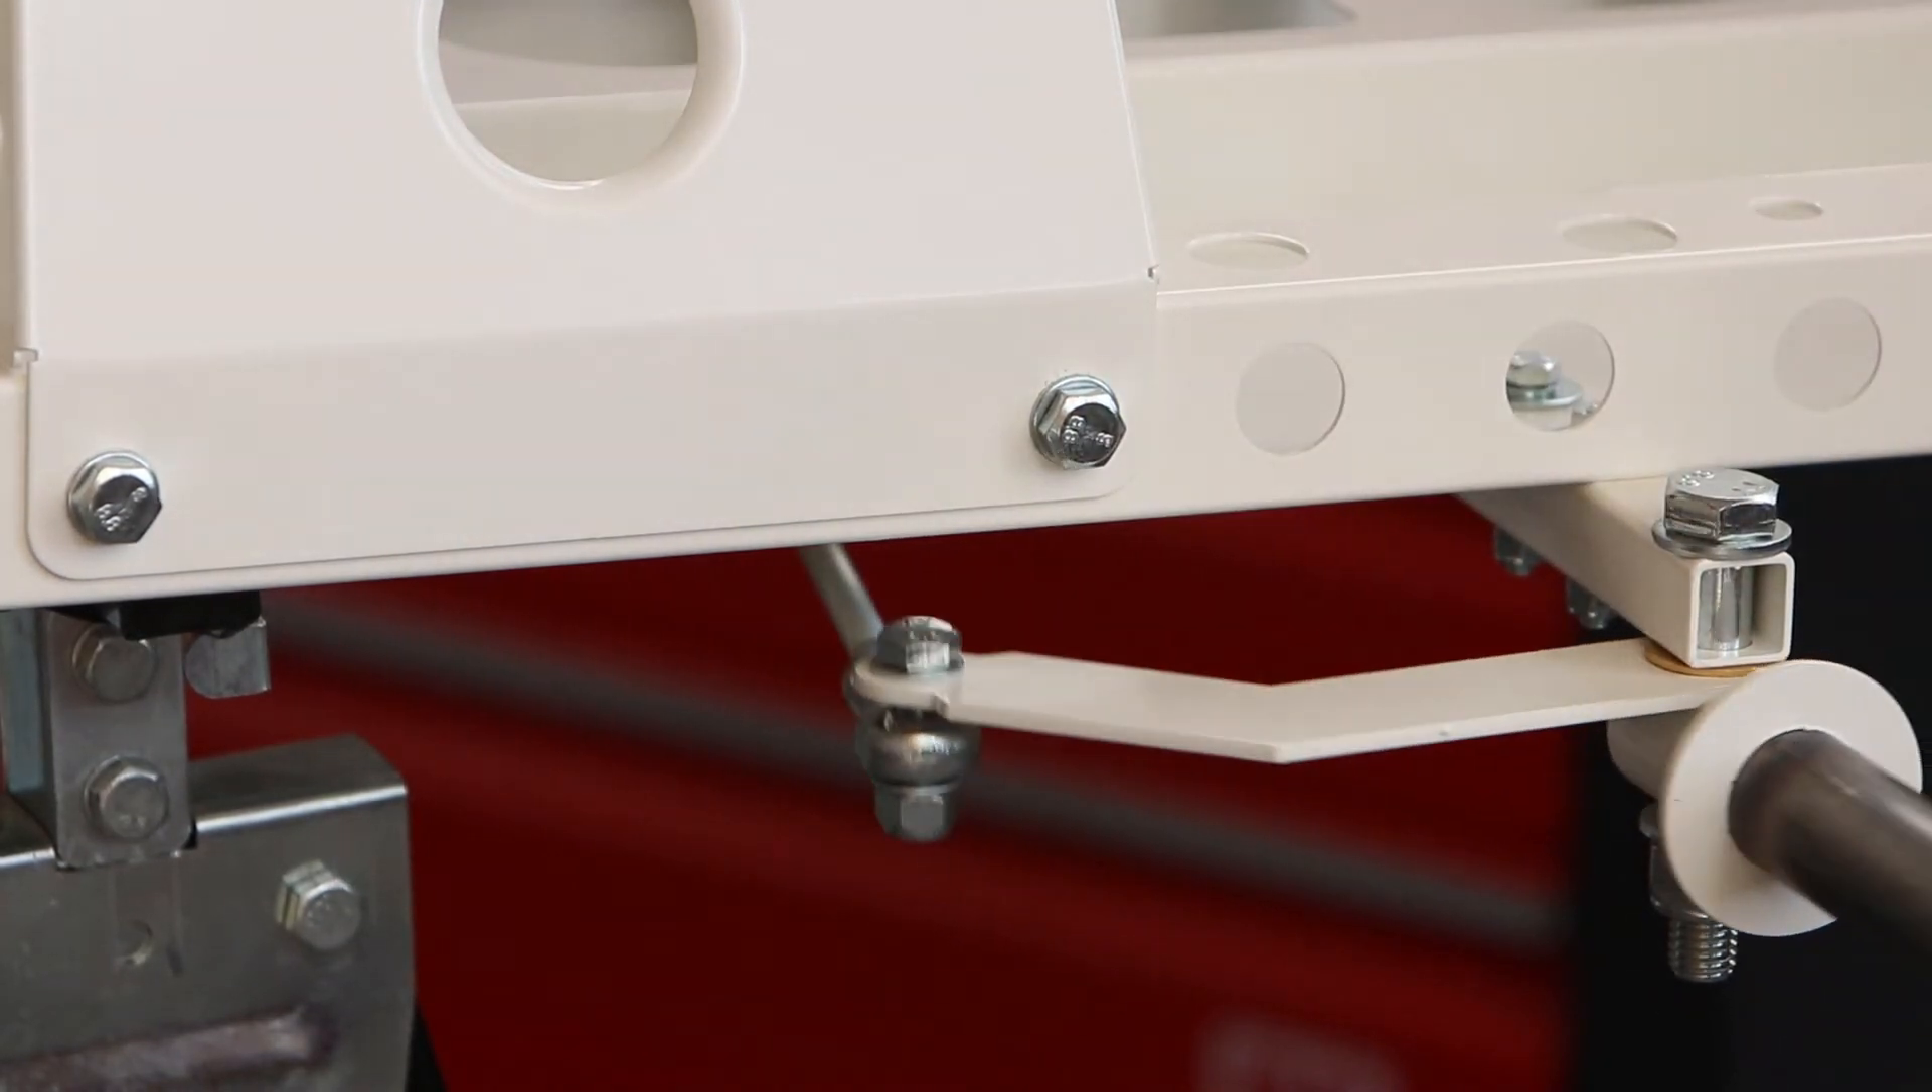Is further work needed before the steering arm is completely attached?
No.